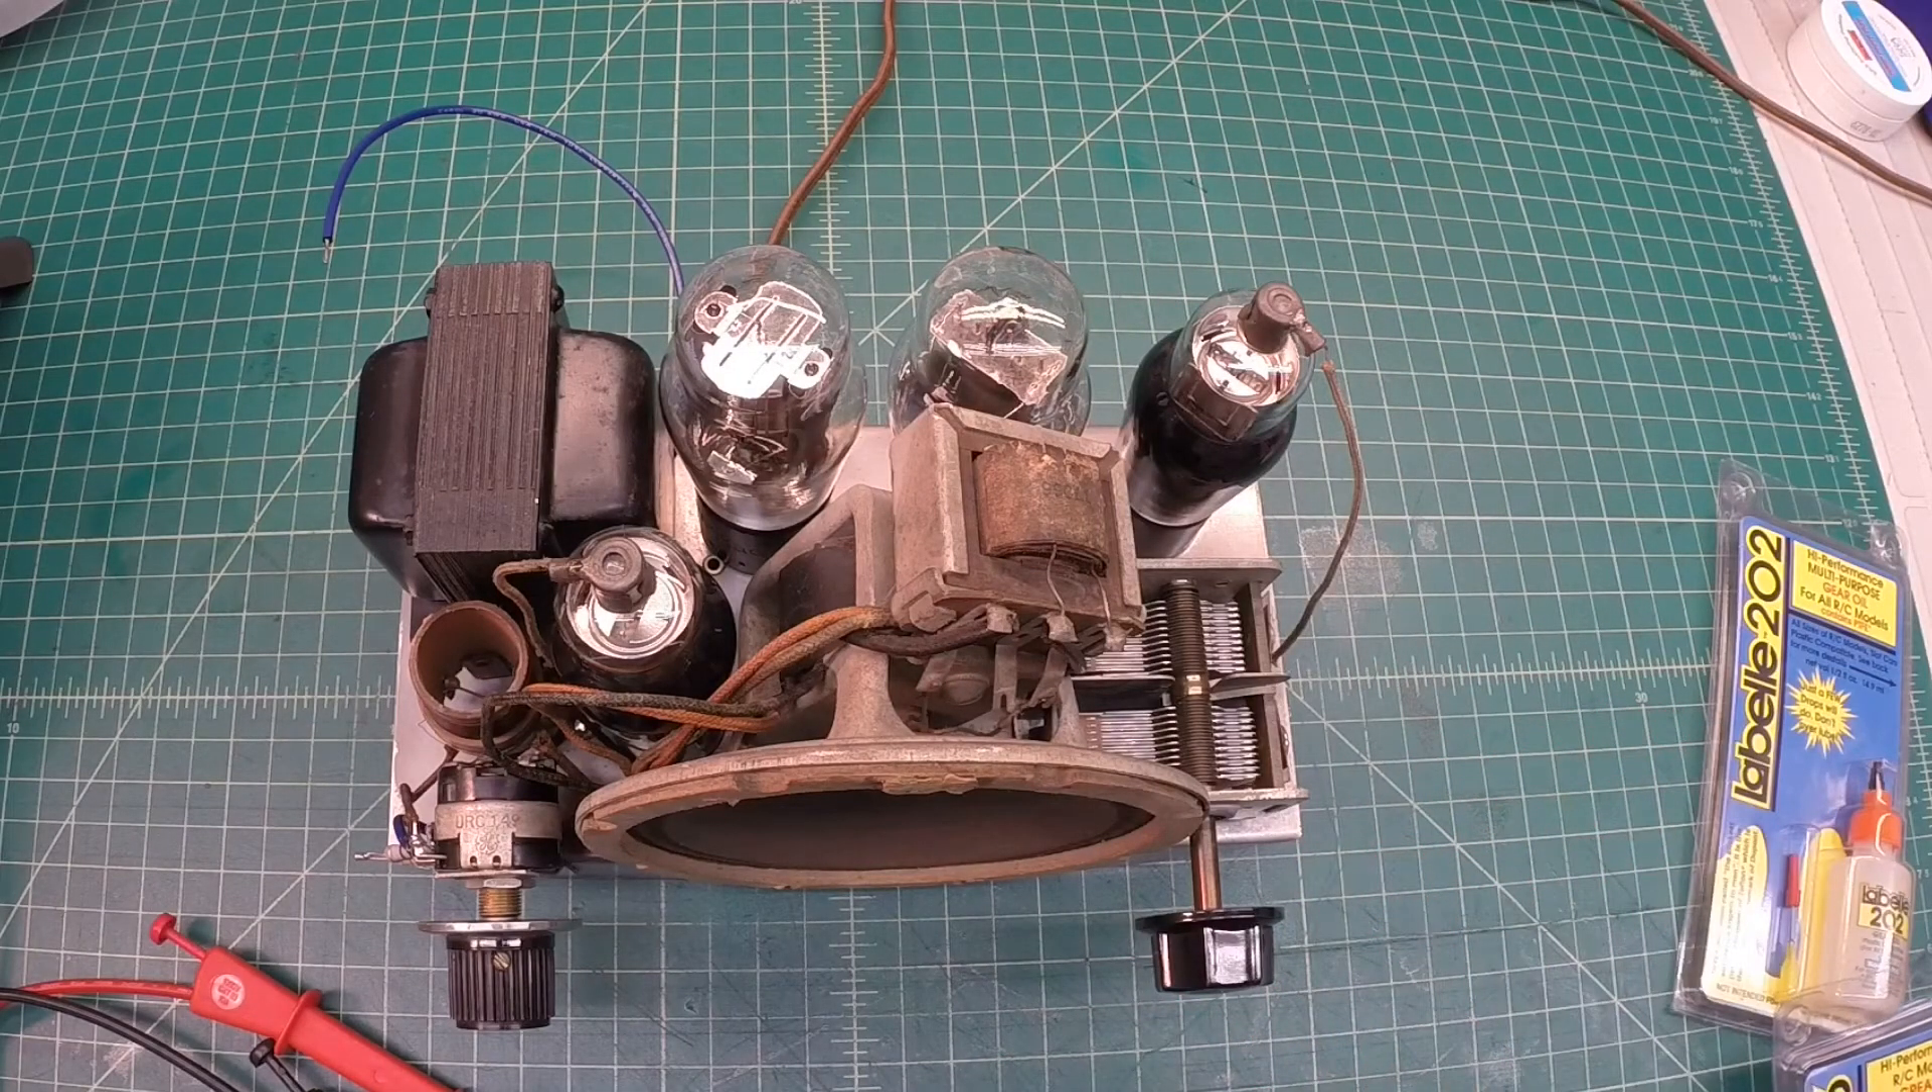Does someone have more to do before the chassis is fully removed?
No.